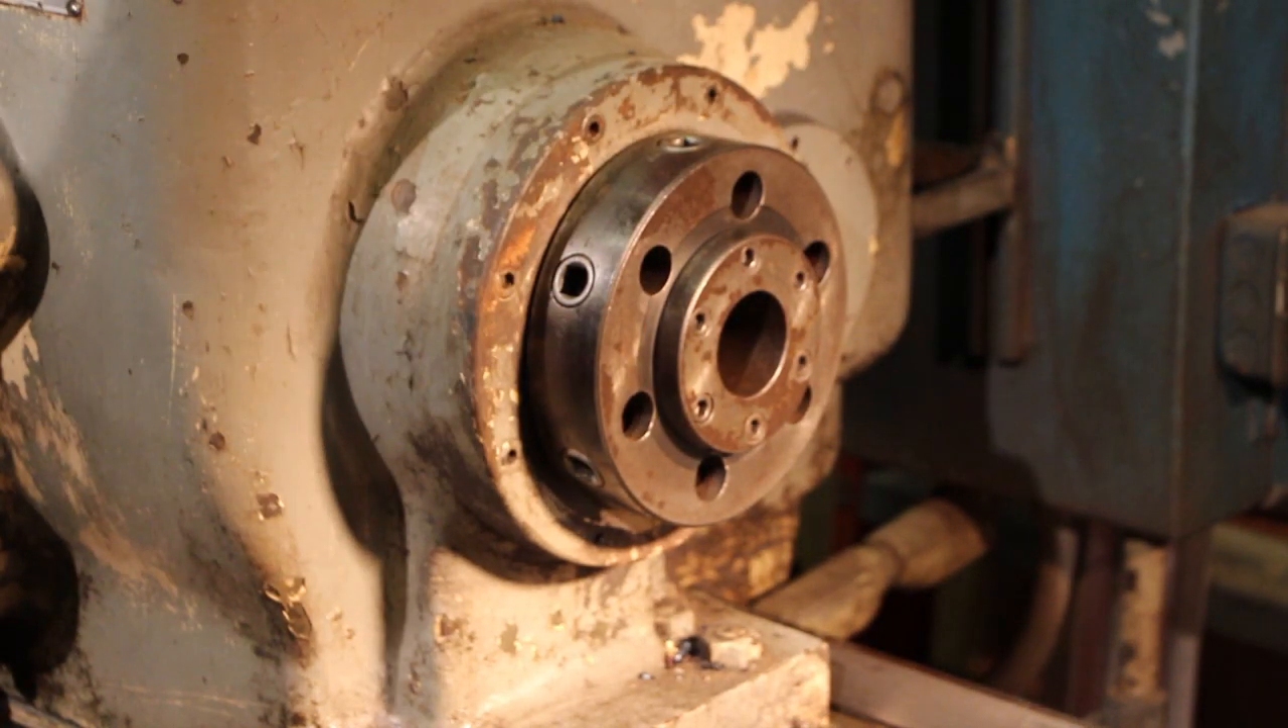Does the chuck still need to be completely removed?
No.